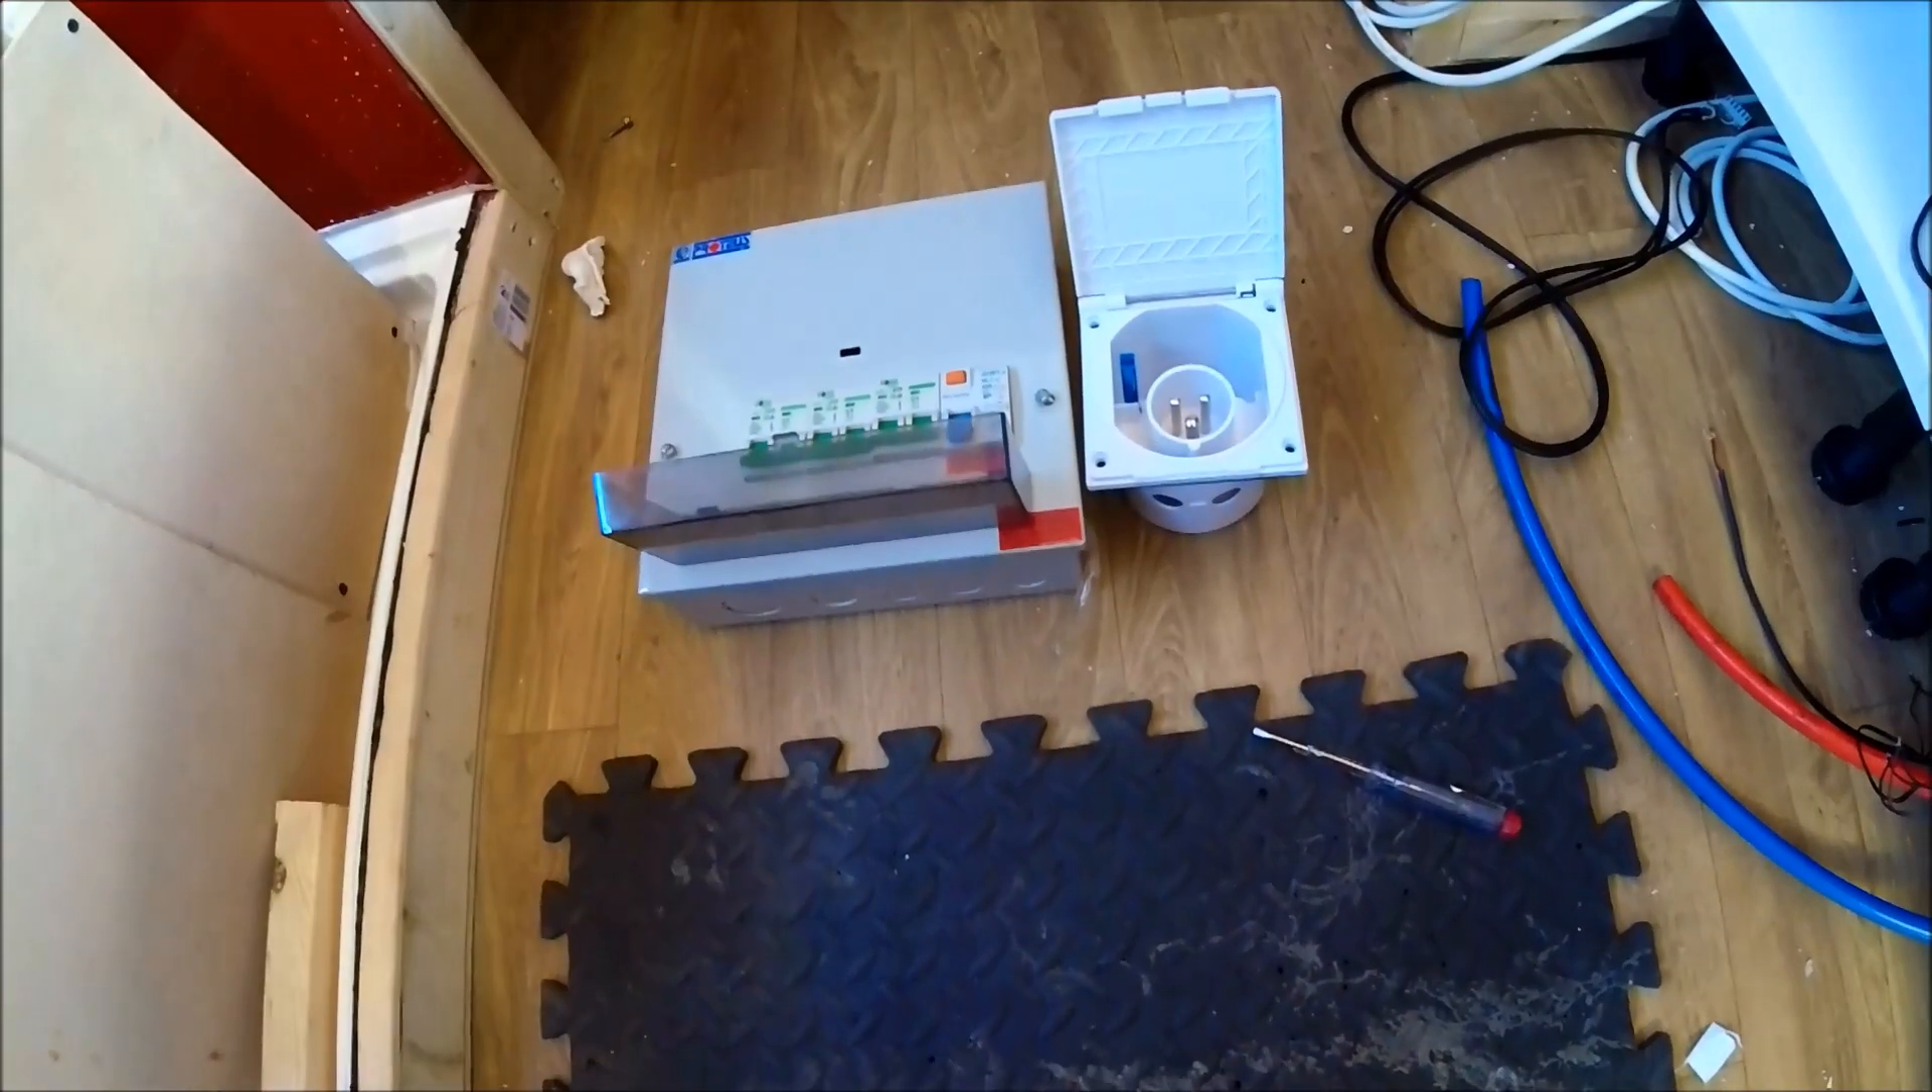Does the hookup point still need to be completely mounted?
Yes.